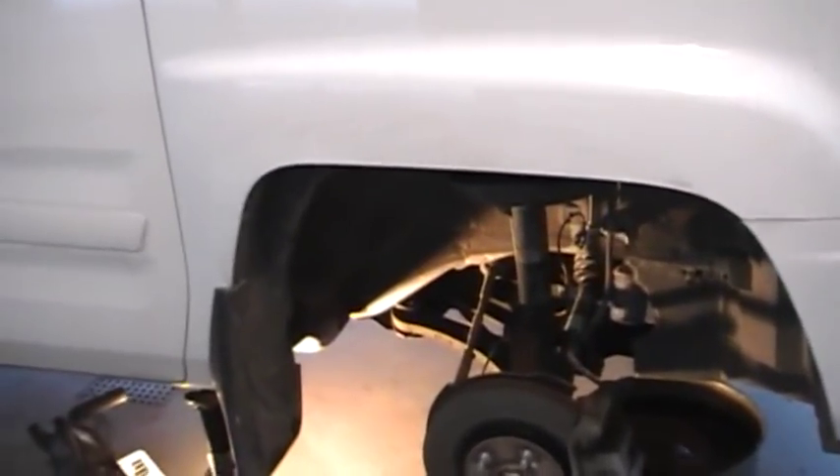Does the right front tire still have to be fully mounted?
Yes.